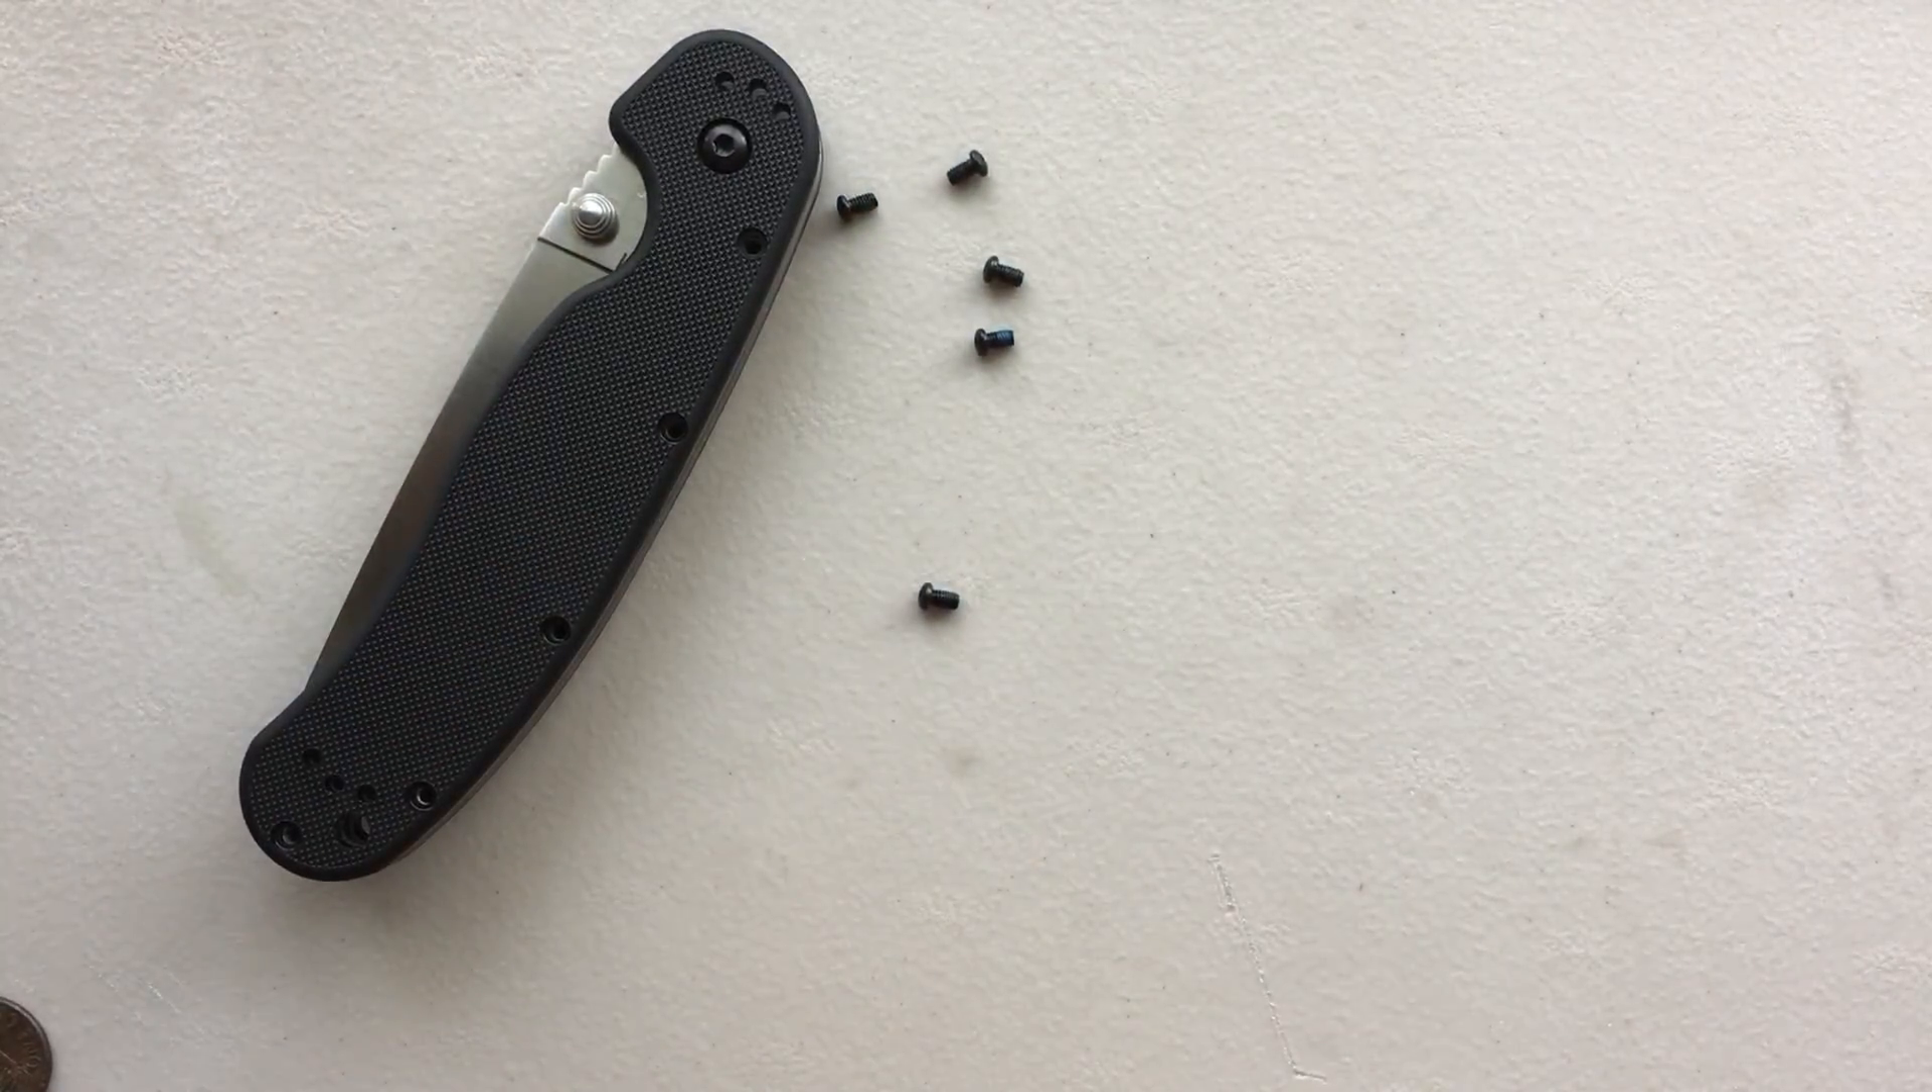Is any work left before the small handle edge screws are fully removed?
No.